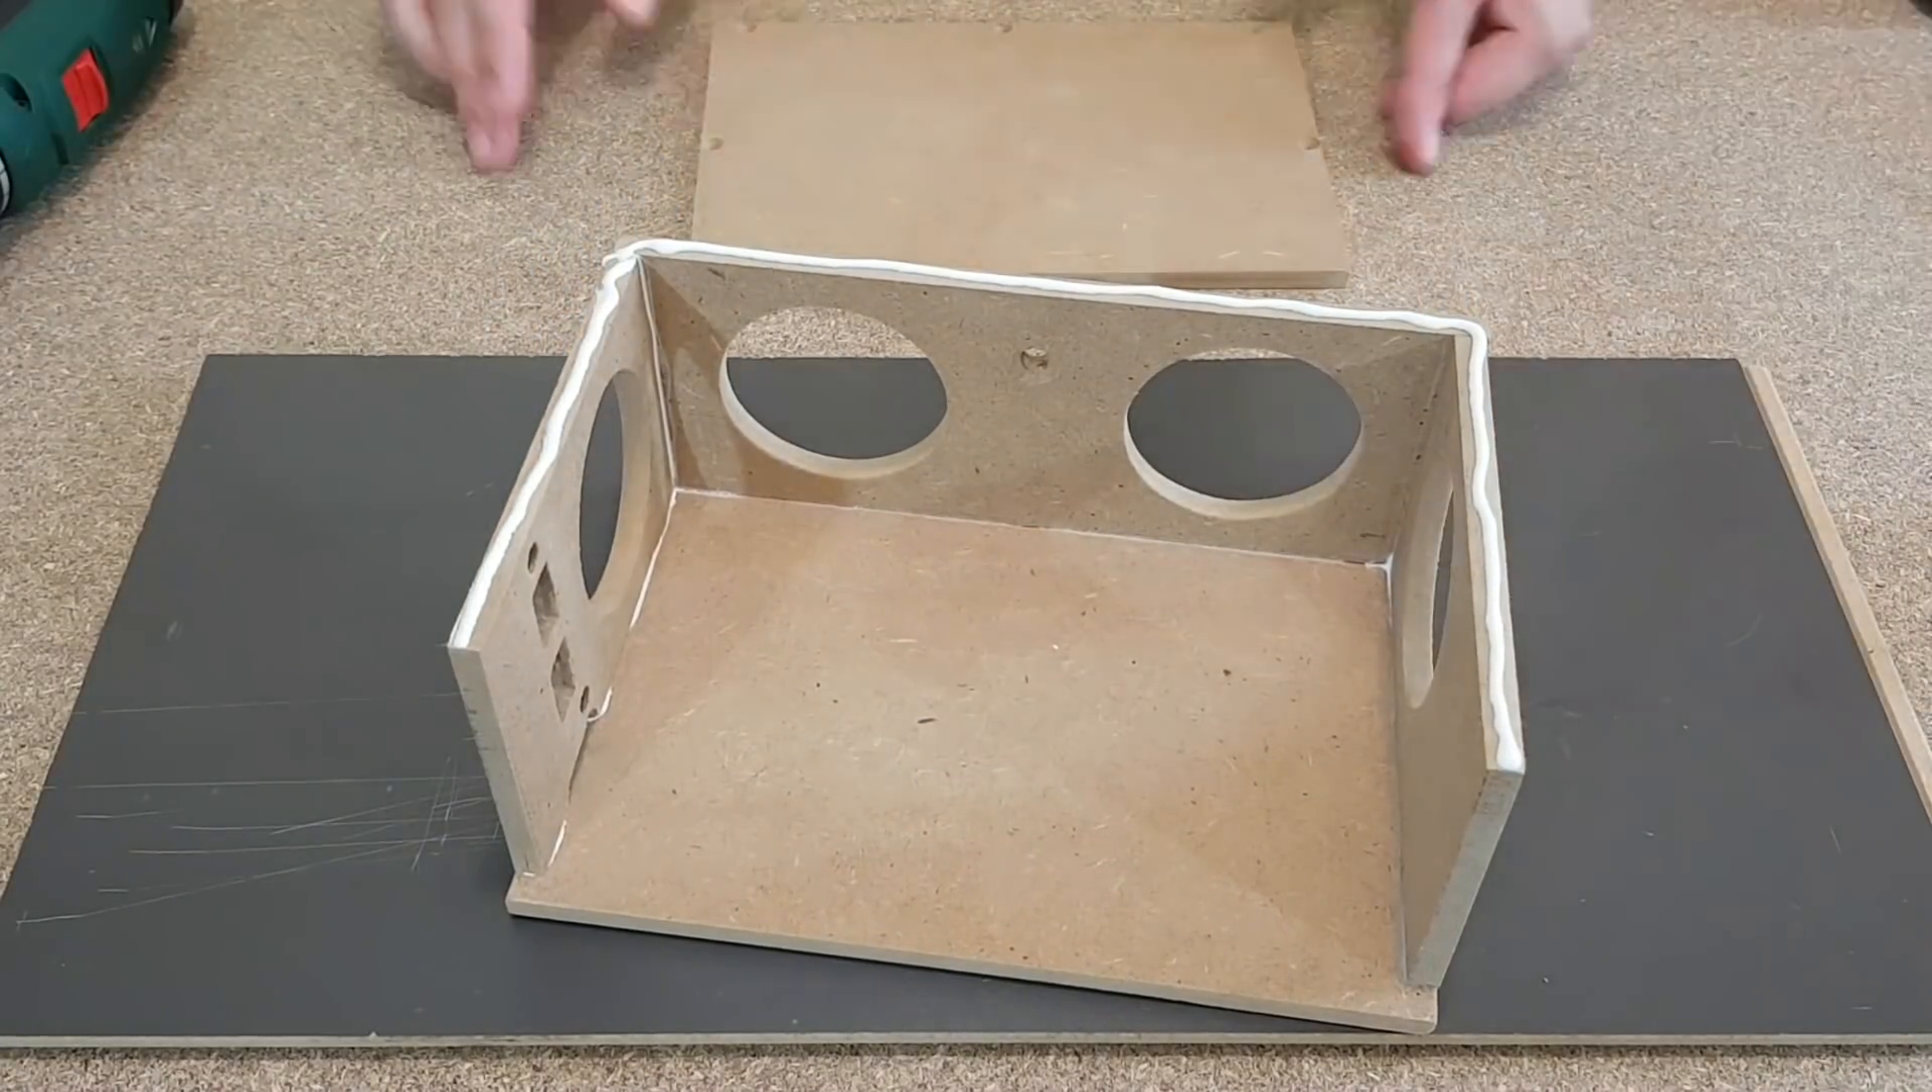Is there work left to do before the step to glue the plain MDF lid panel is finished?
Yes.